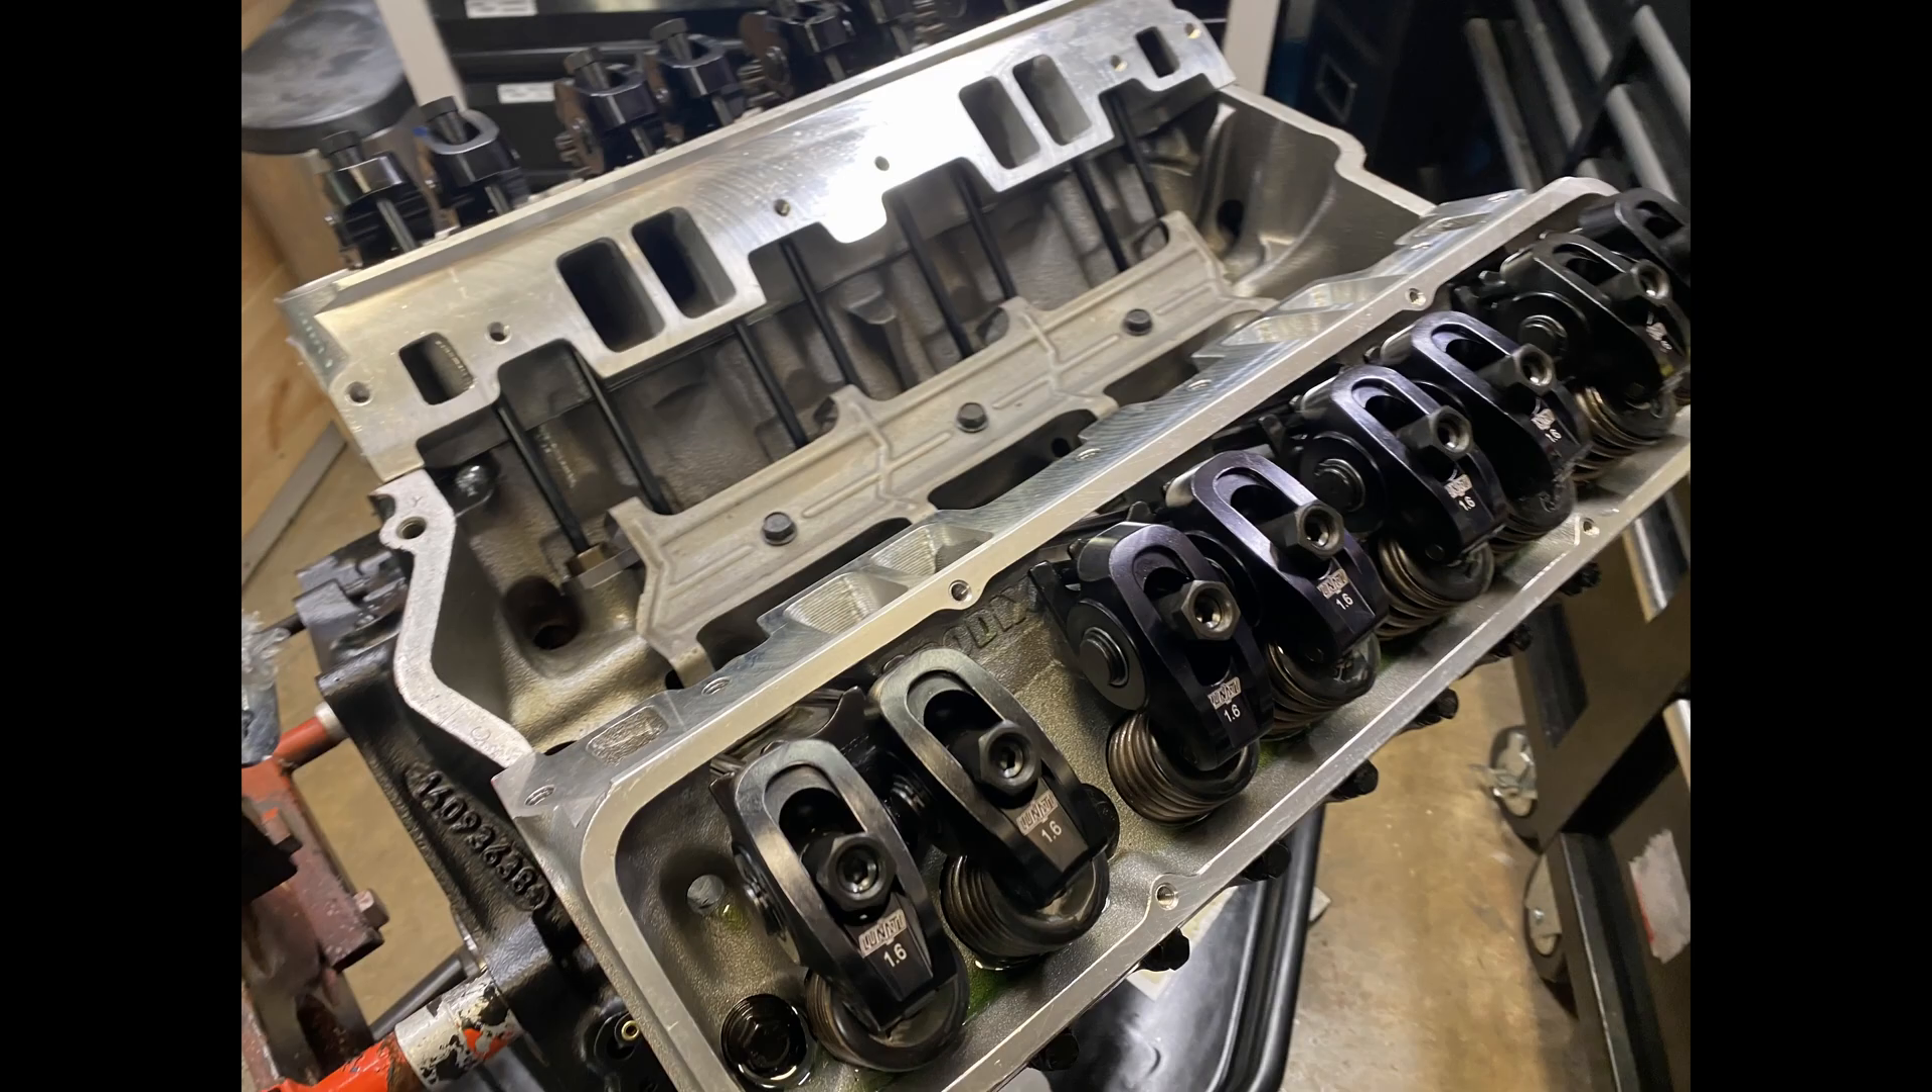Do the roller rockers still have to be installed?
No.